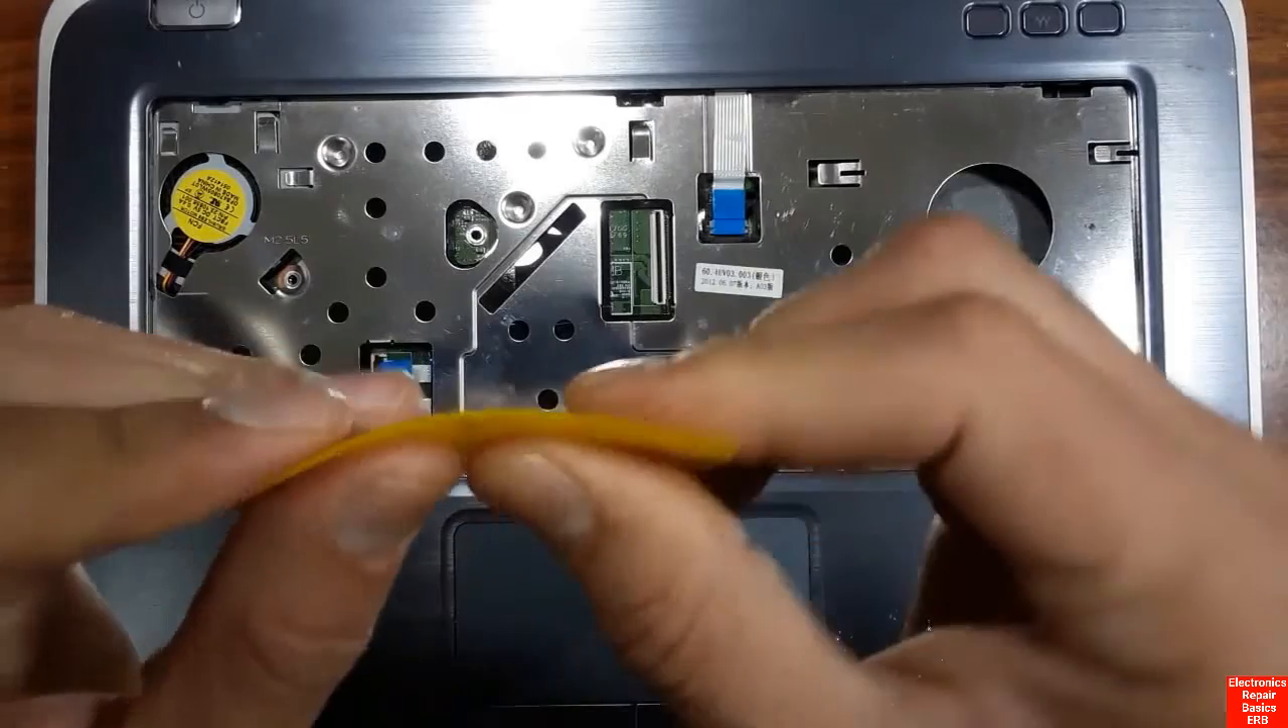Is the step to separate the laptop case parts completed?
No.